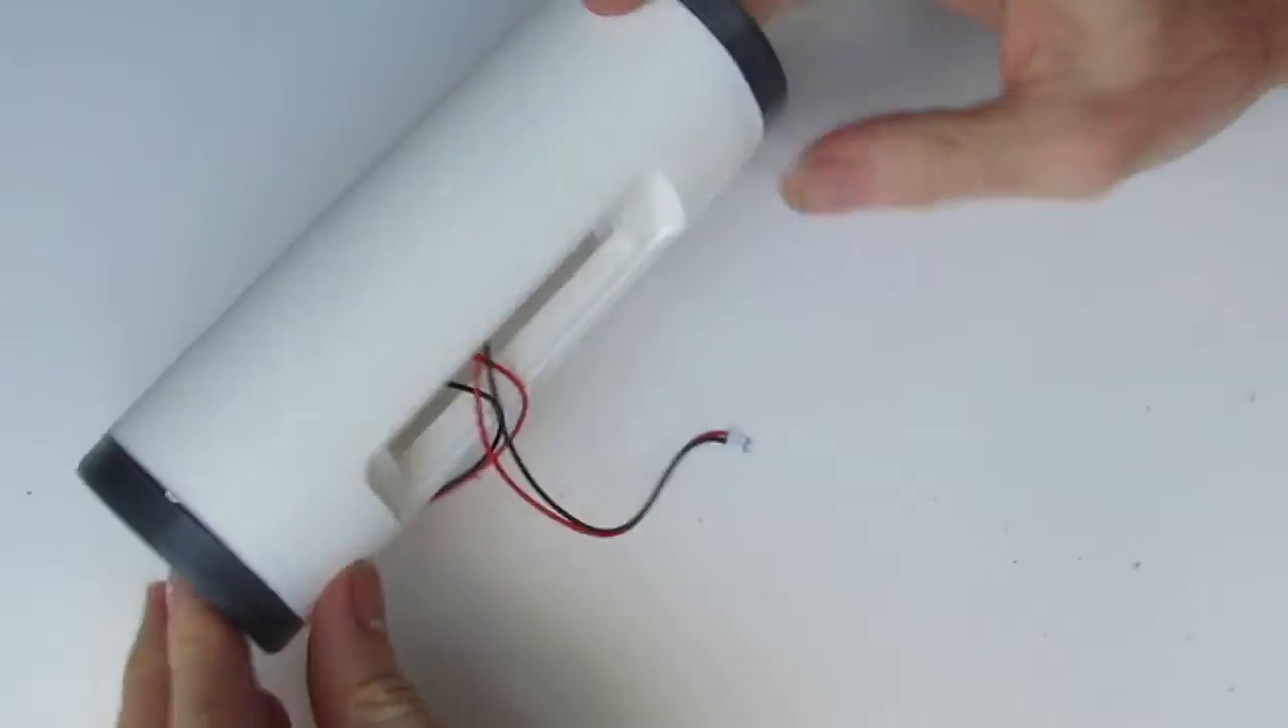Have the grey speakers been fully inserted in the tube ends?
Yes.